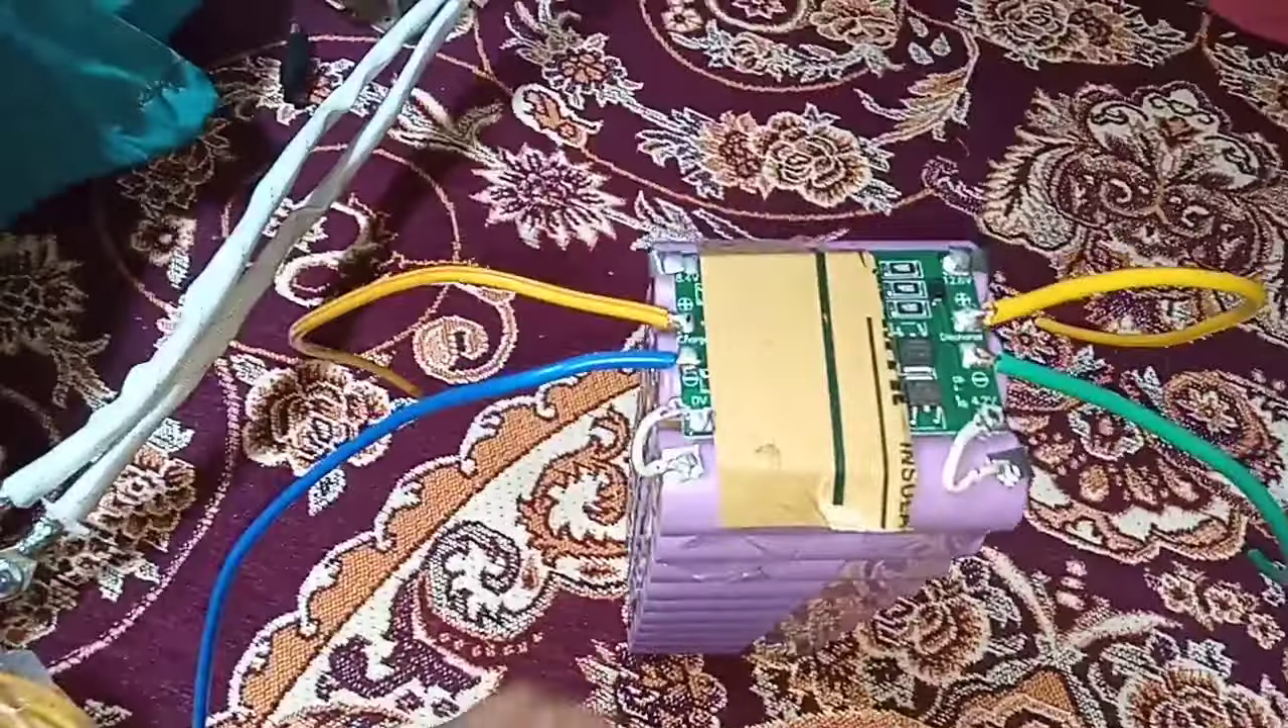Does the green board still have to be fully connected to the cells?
No.